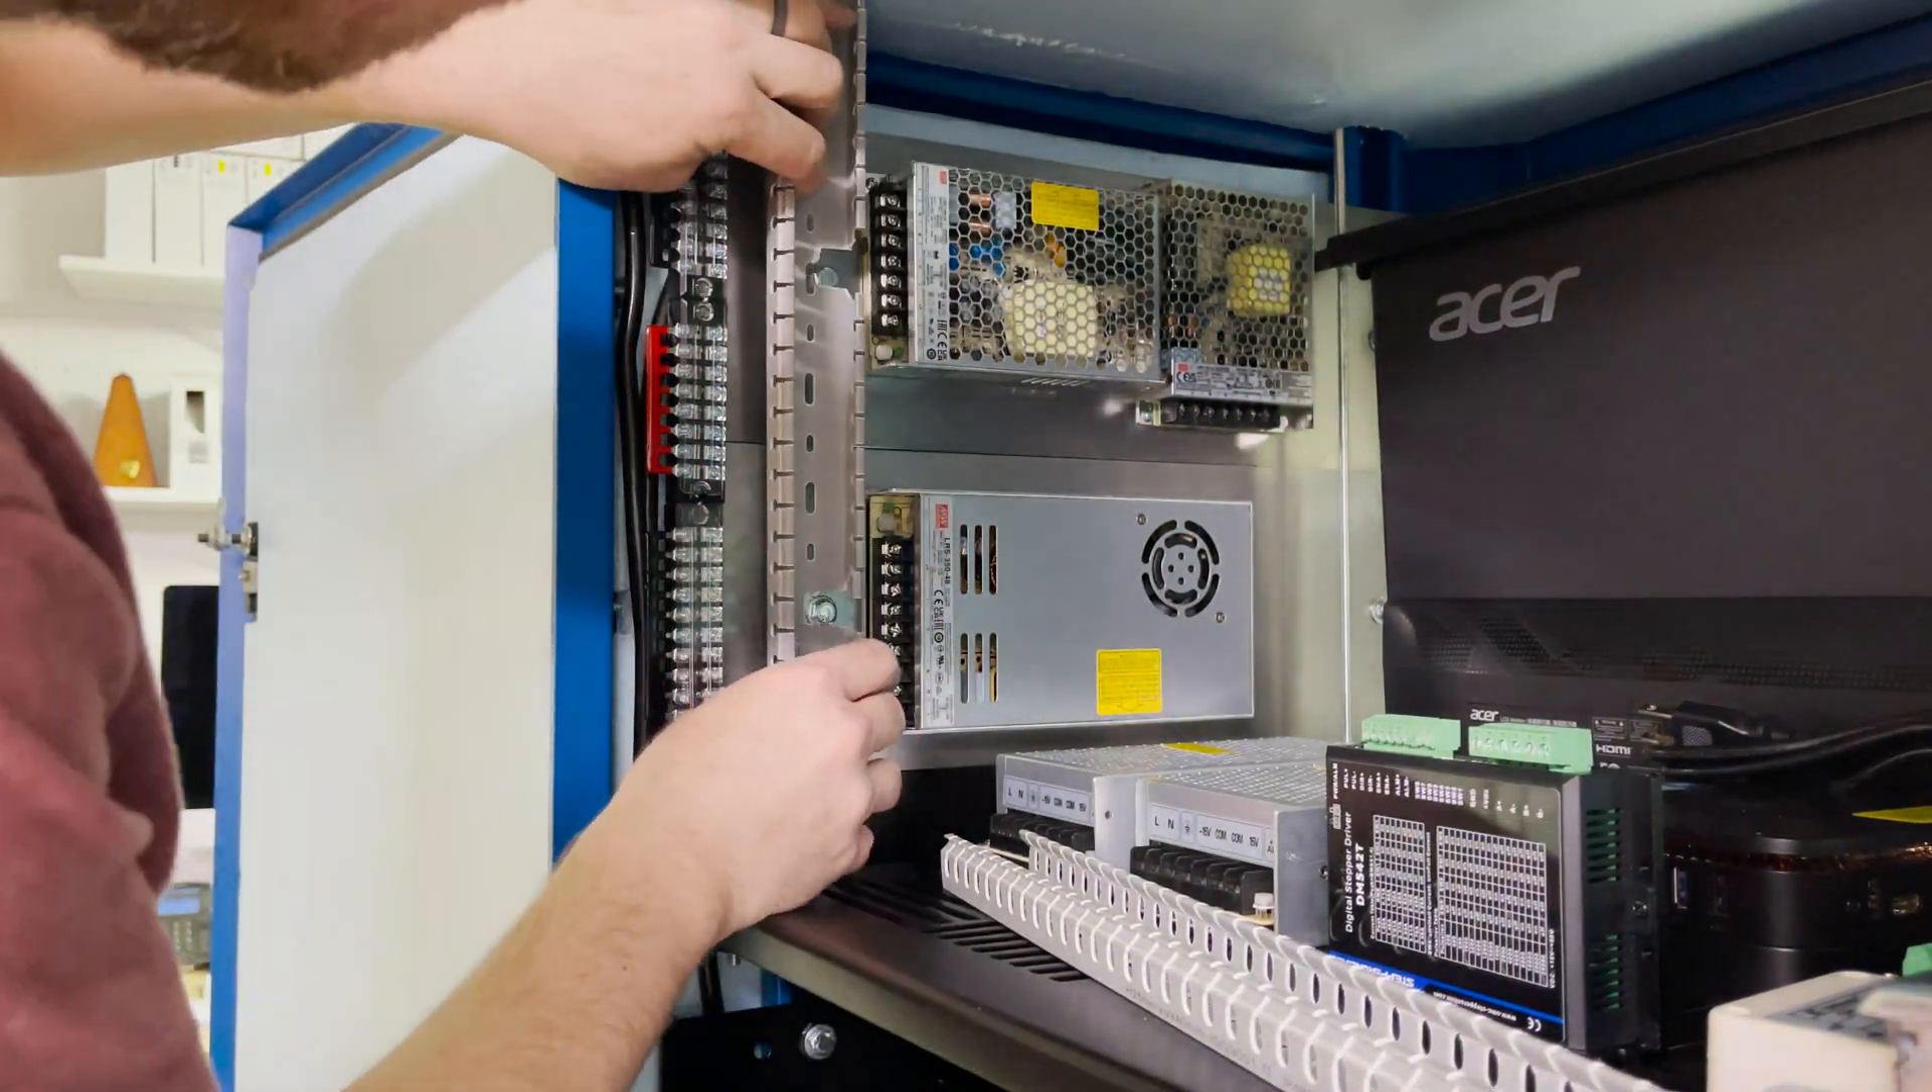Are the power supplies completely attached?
Yes.